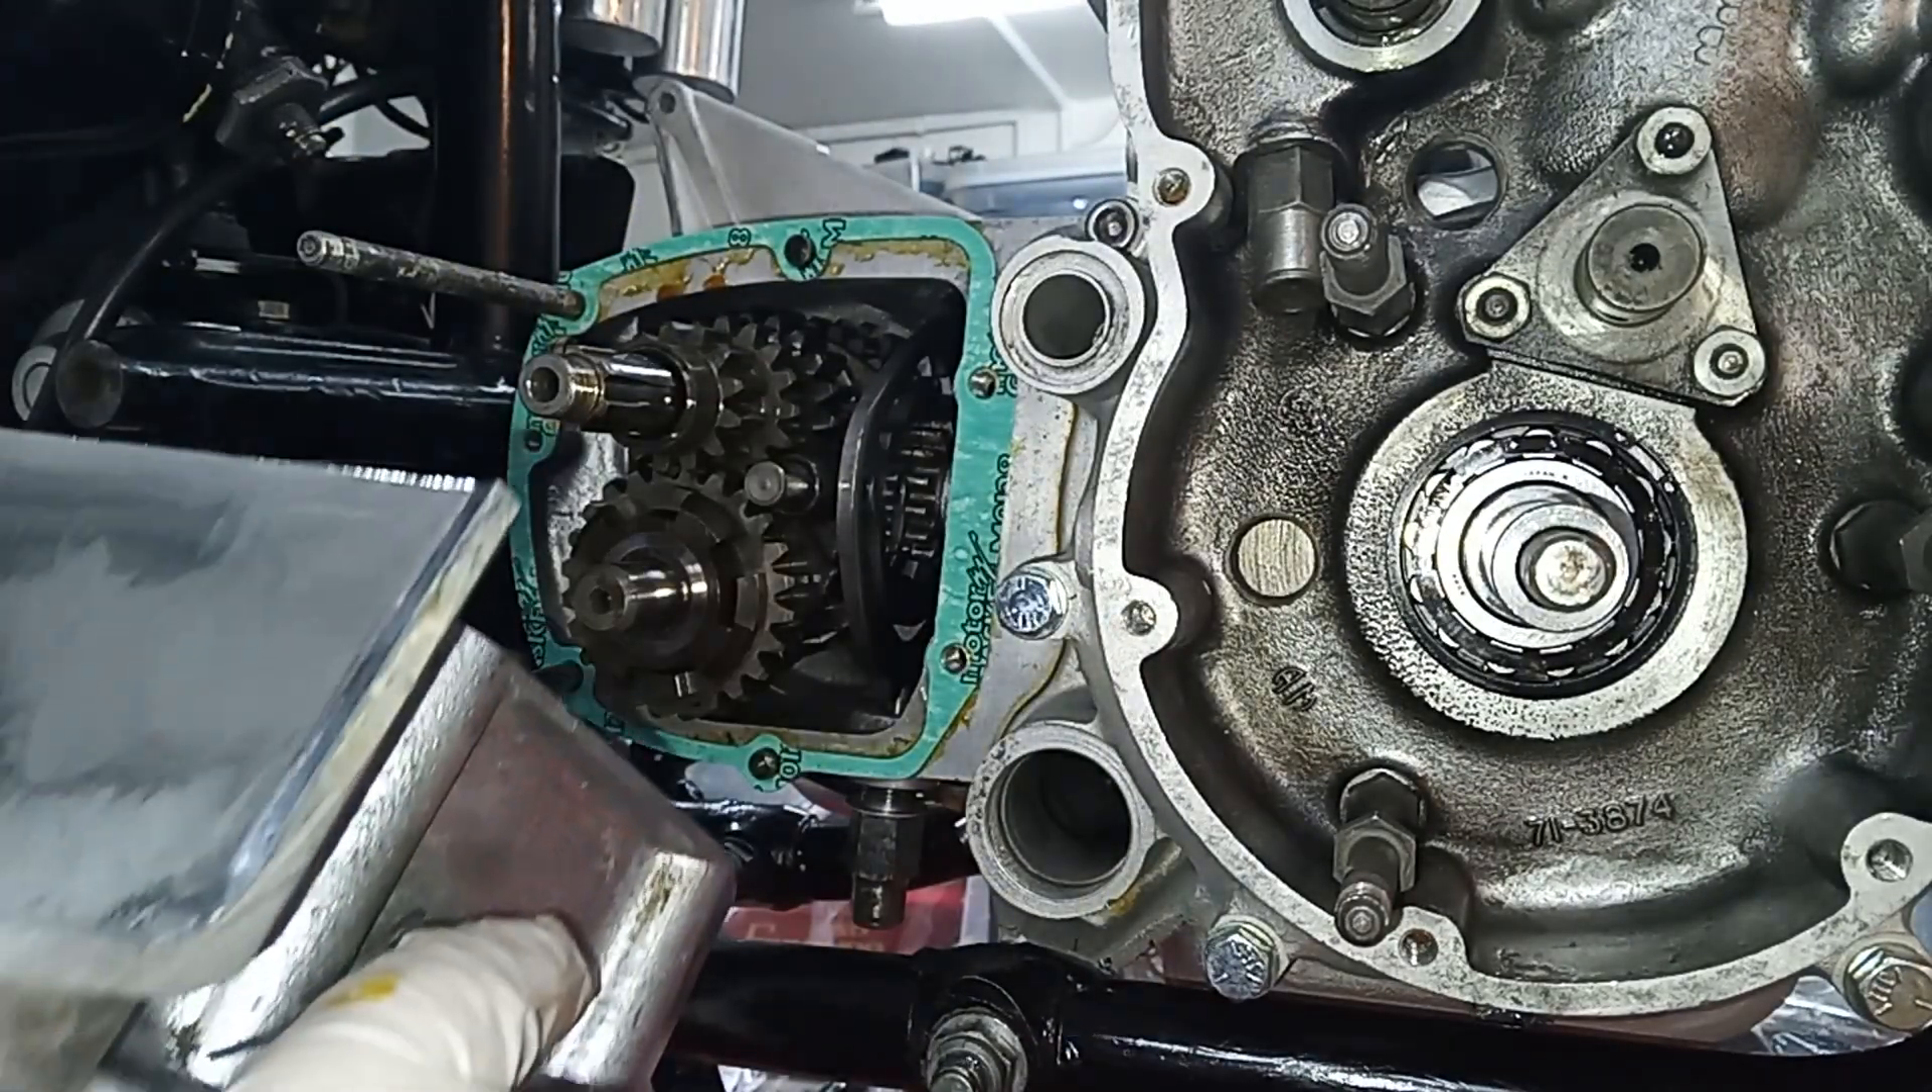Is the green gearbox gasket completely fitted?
Yes.